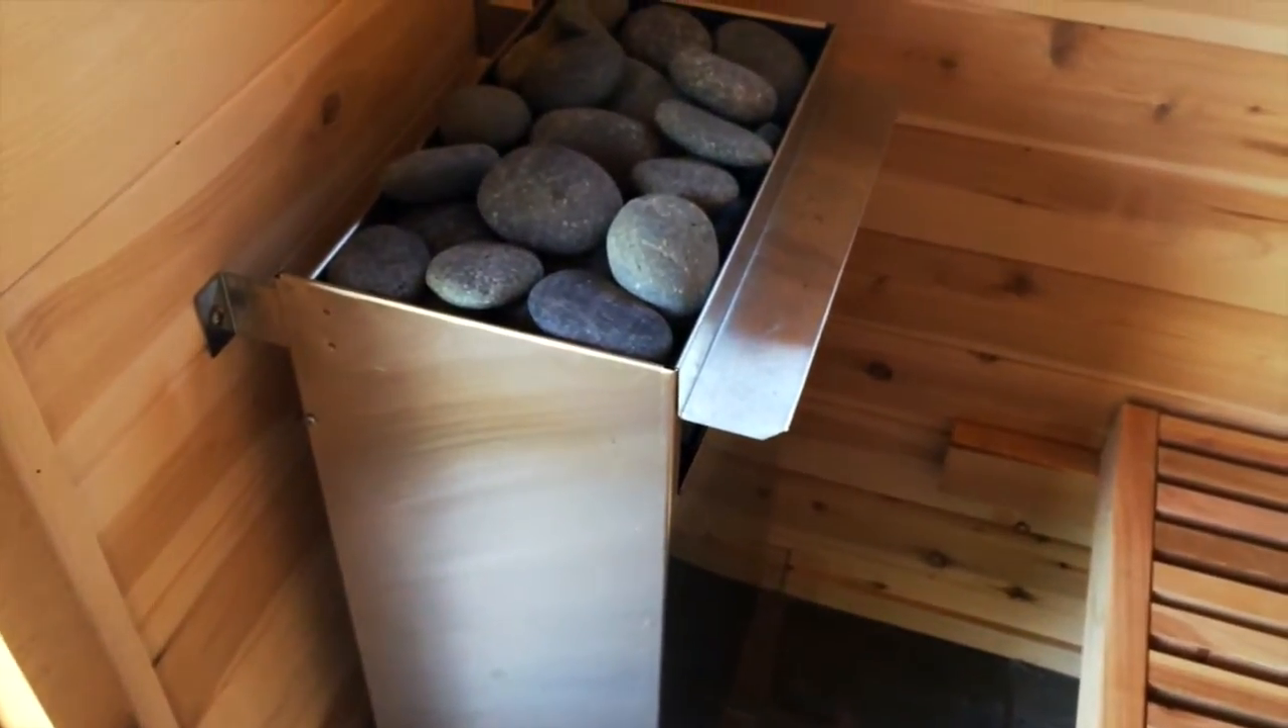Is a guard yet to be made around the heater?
Yes.